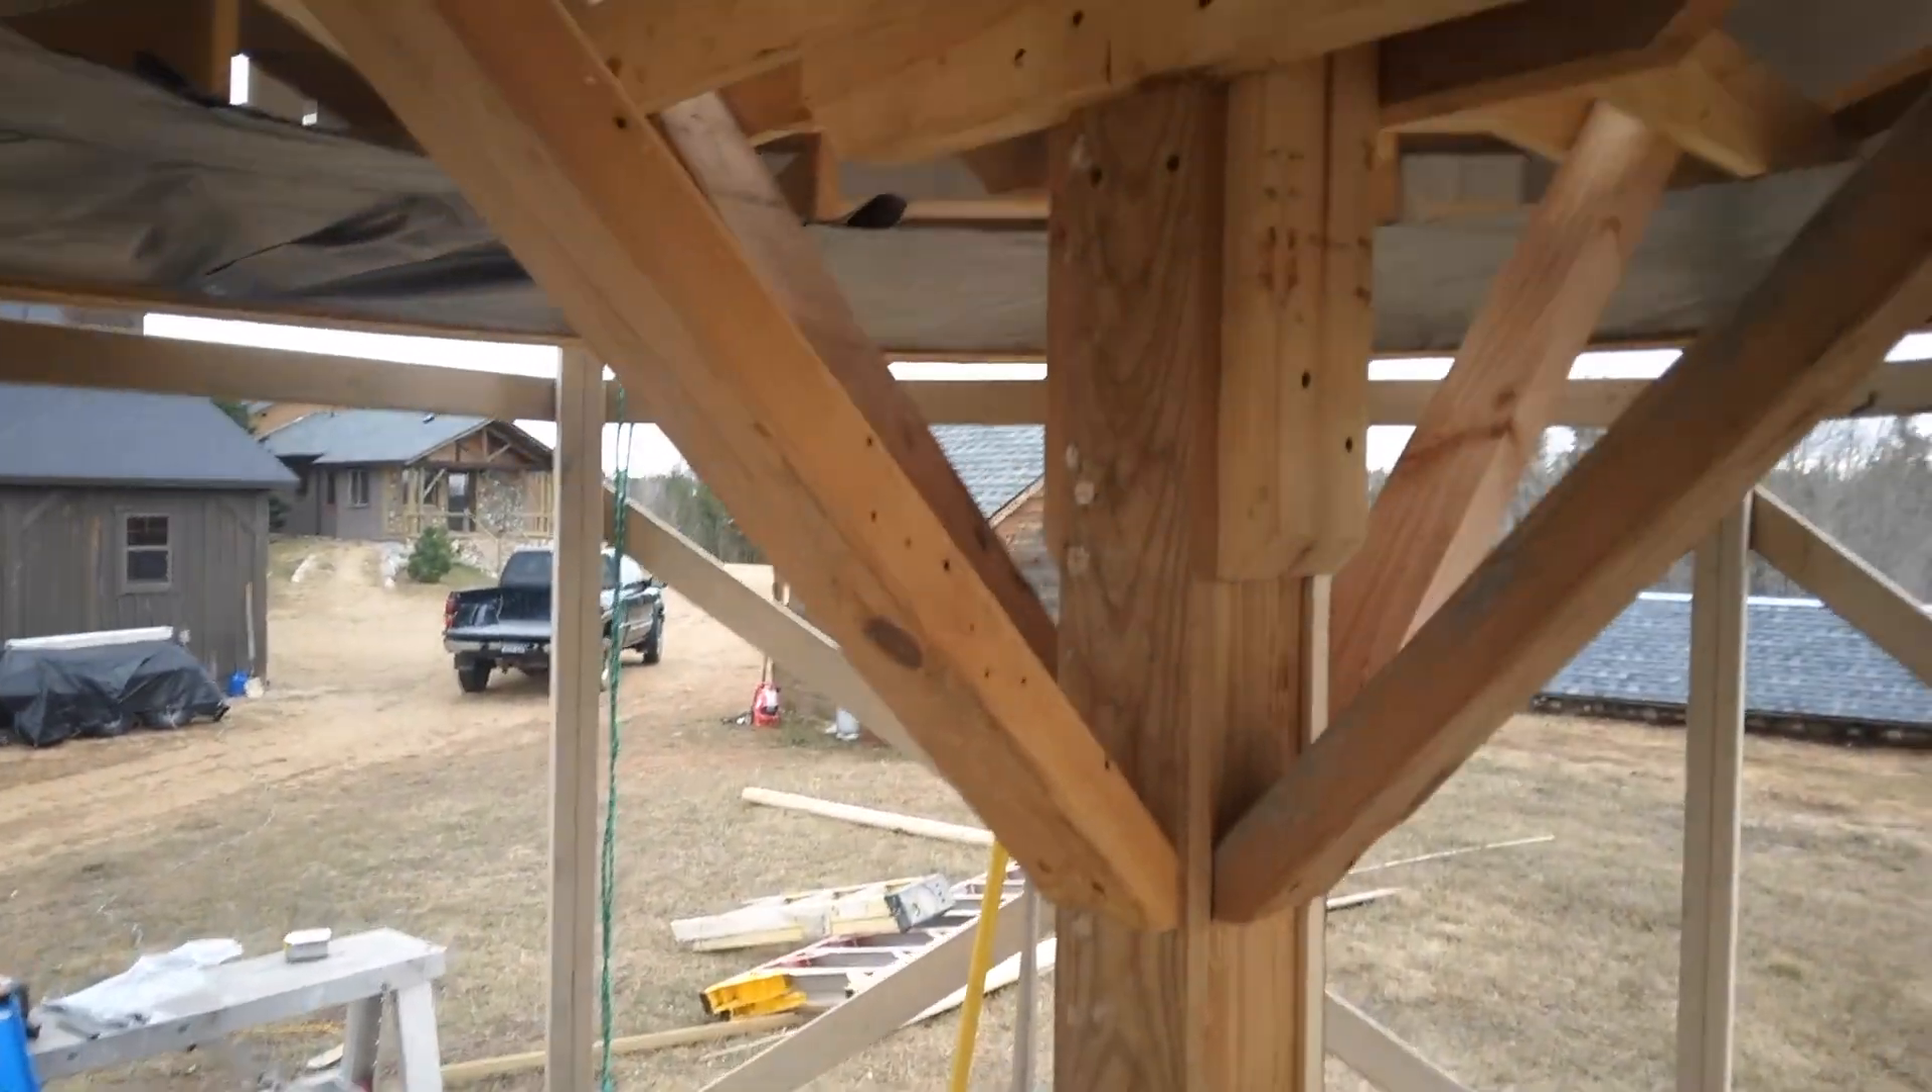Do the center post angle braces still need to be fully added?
No.